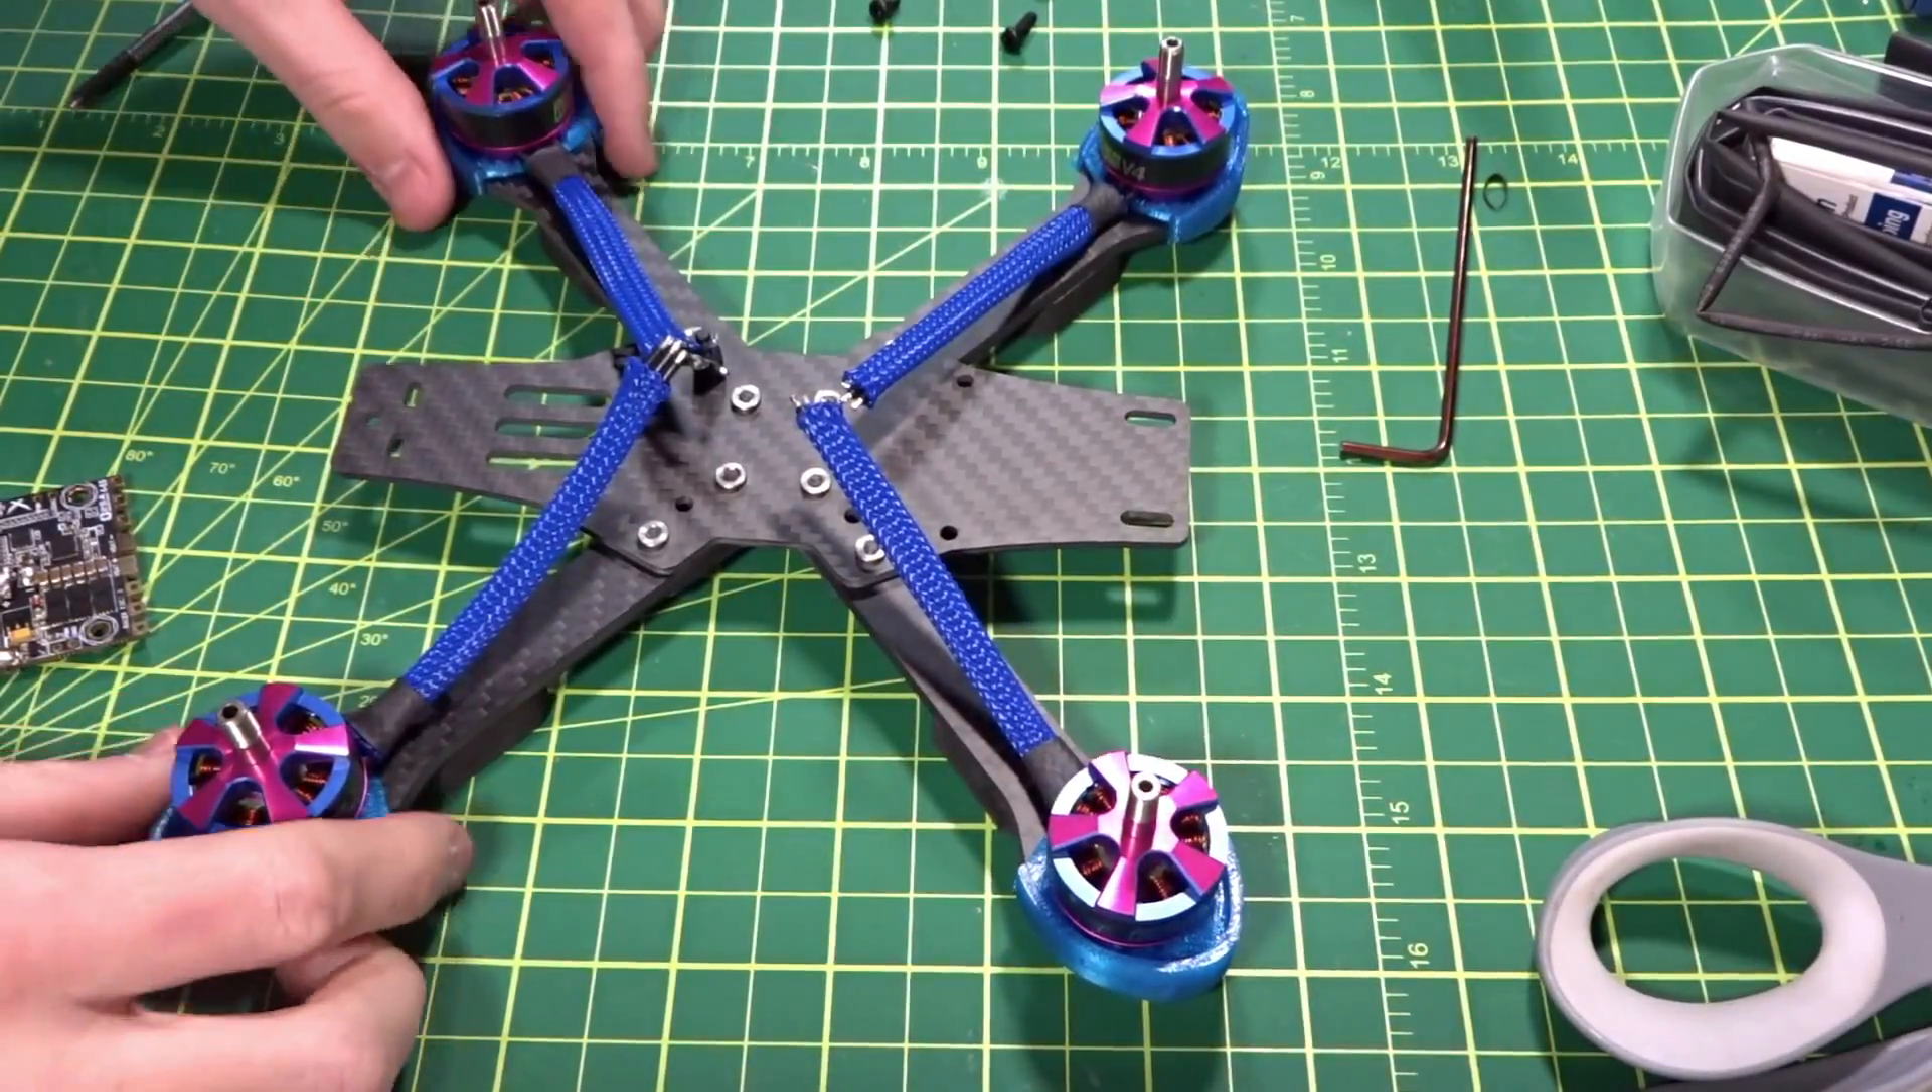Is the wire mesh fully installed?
Yes.